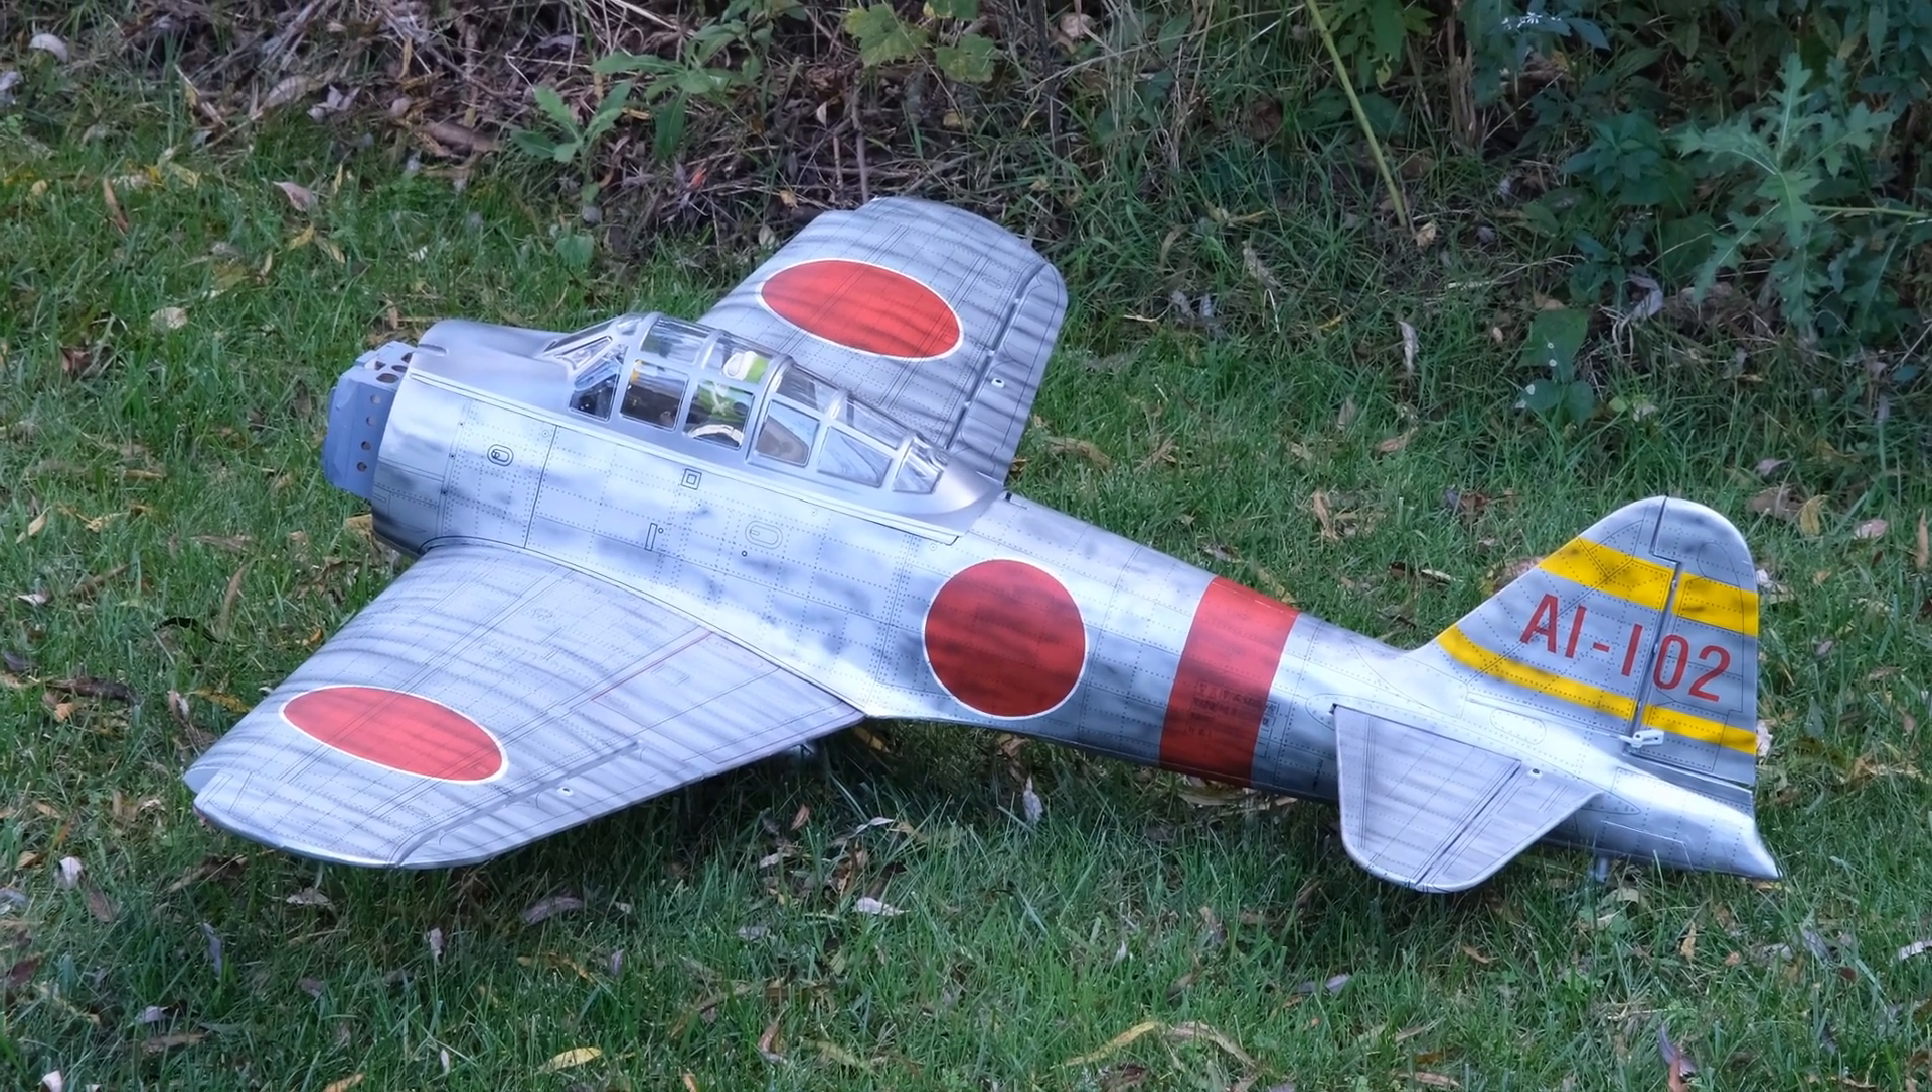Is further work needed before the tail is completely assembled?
No.